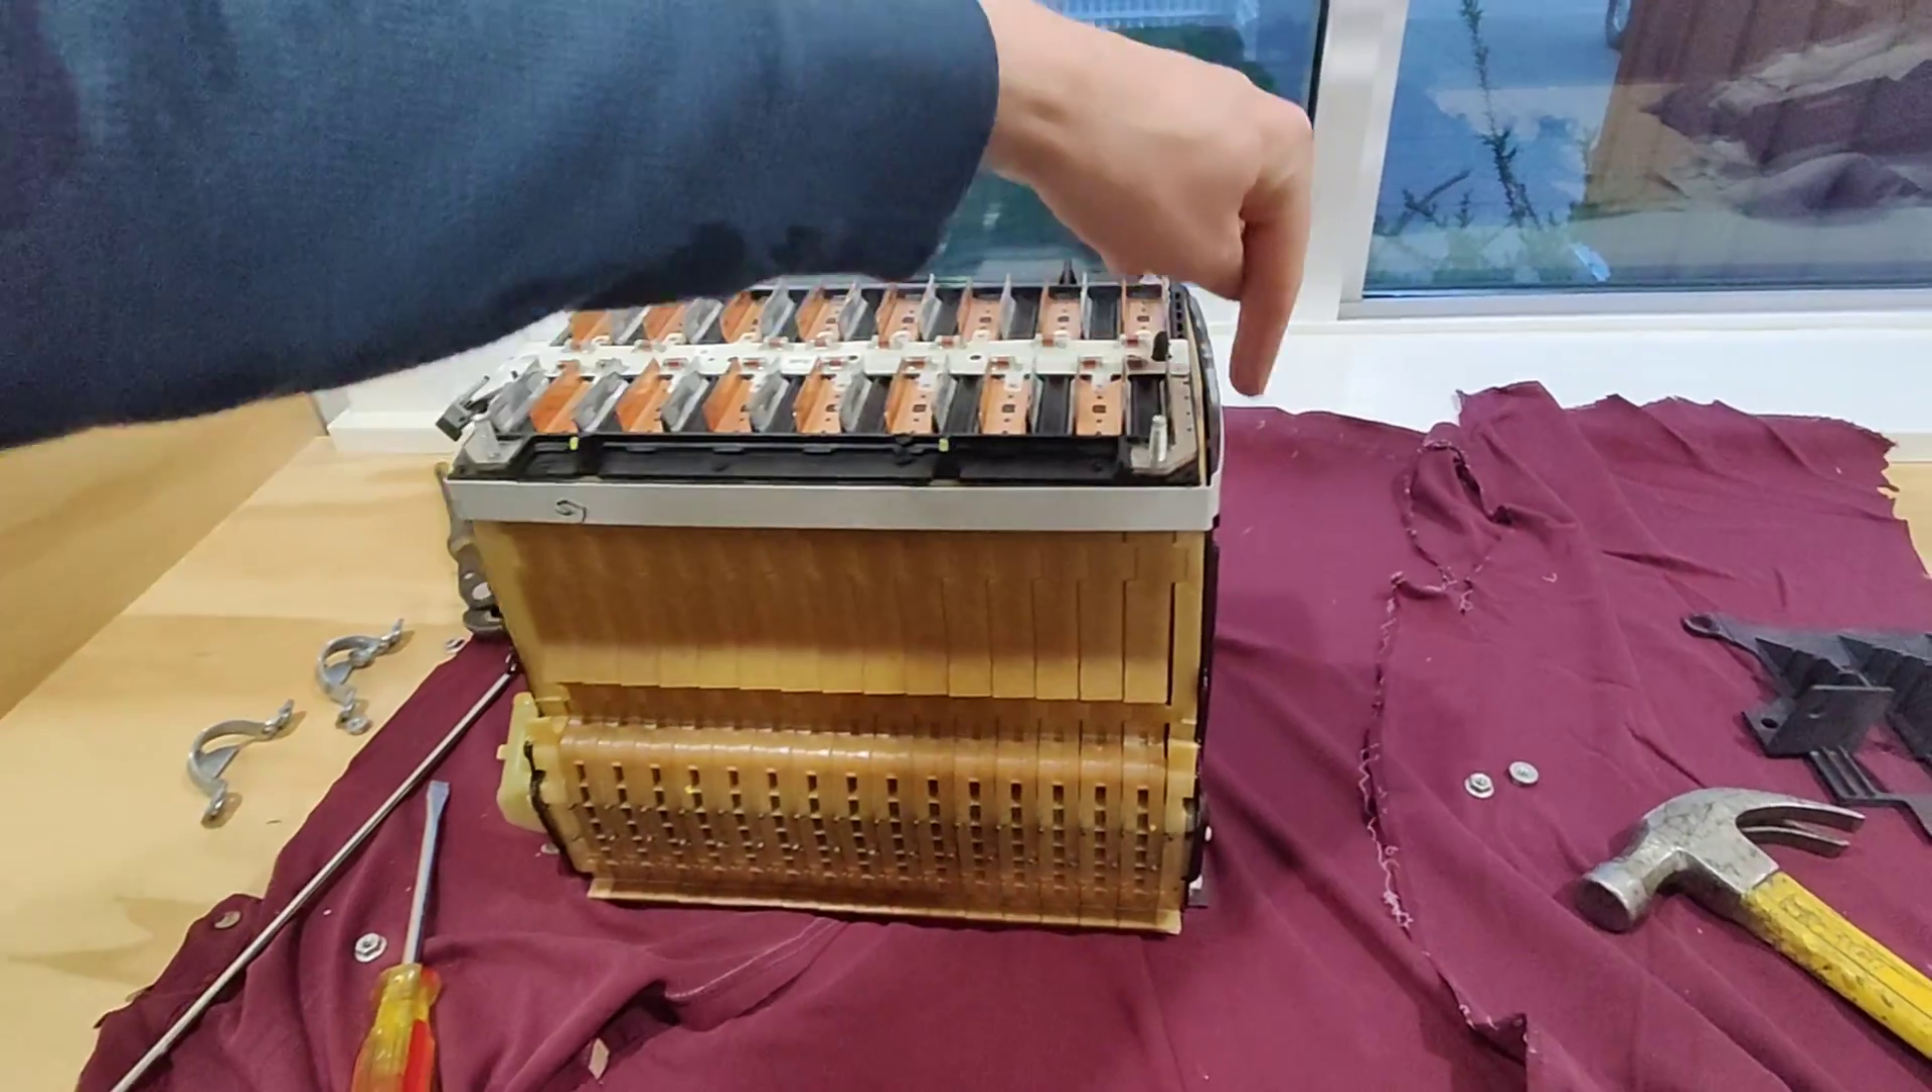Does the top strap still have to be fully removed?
Yes.